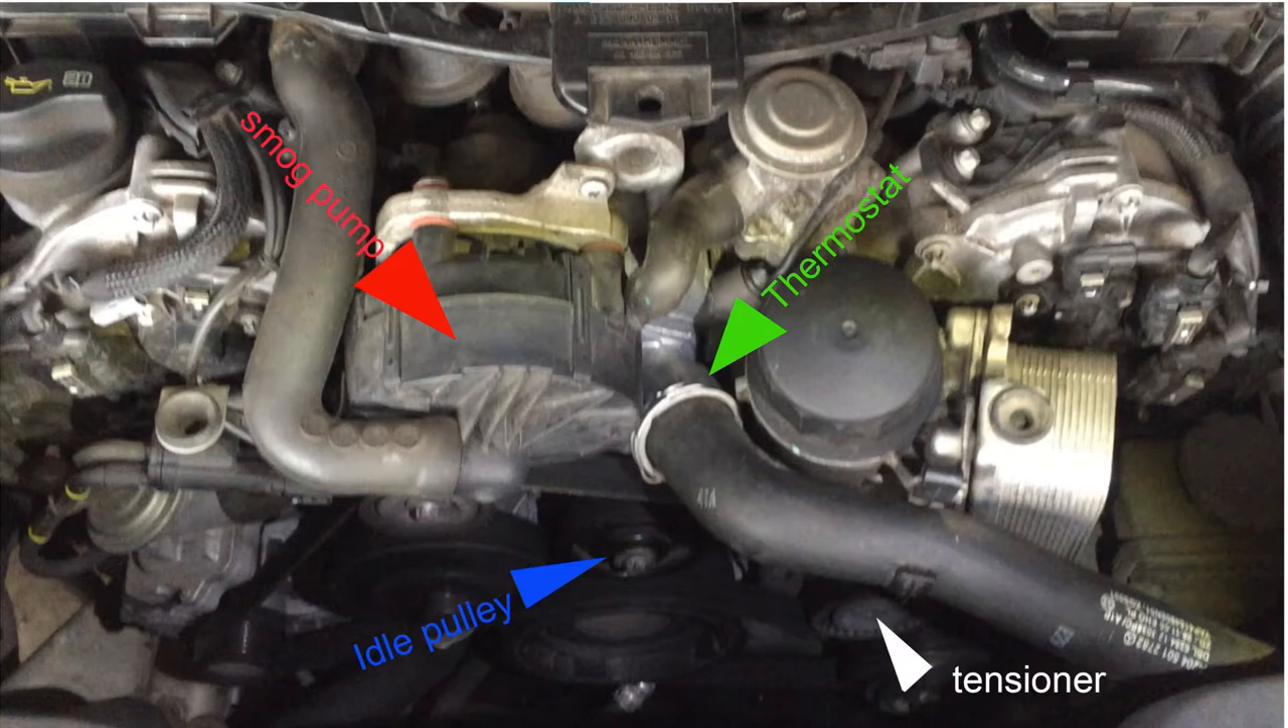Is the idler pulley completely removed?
No.